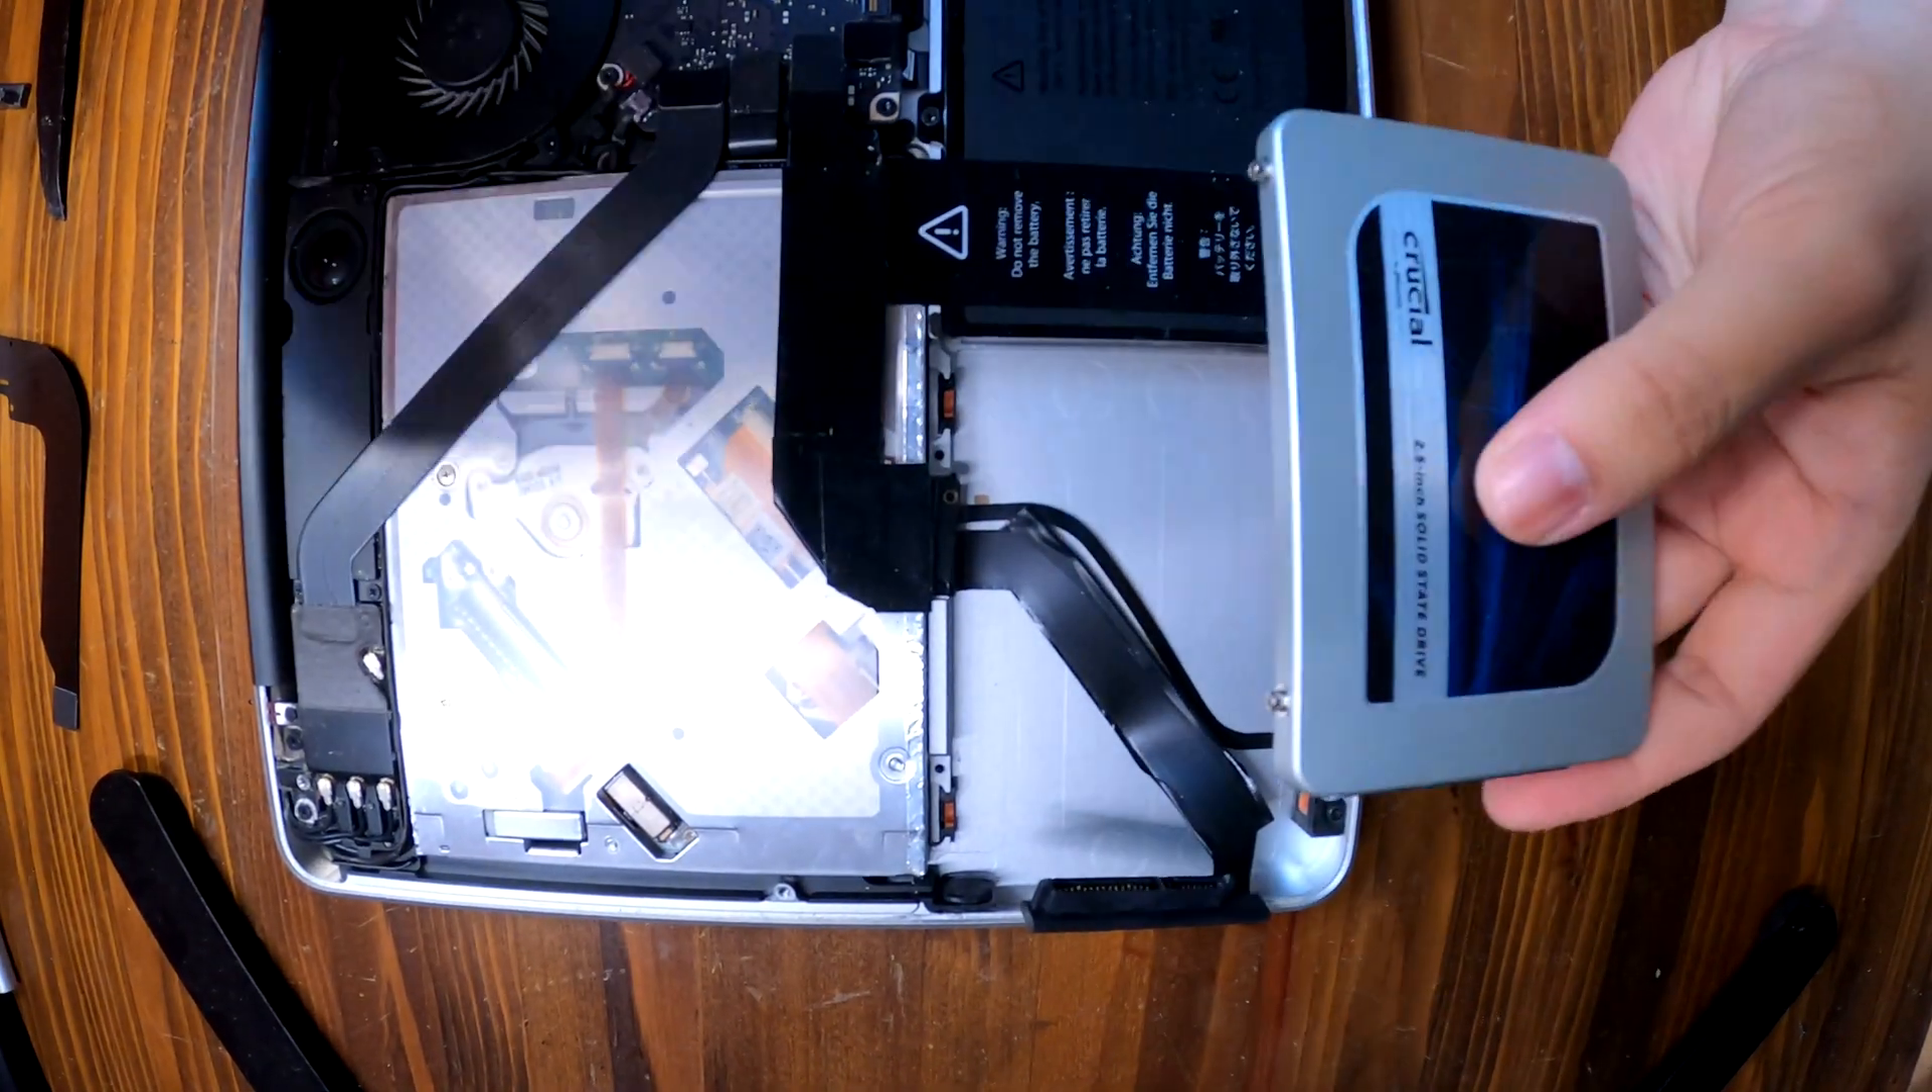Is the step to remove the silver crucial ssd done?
Yes.